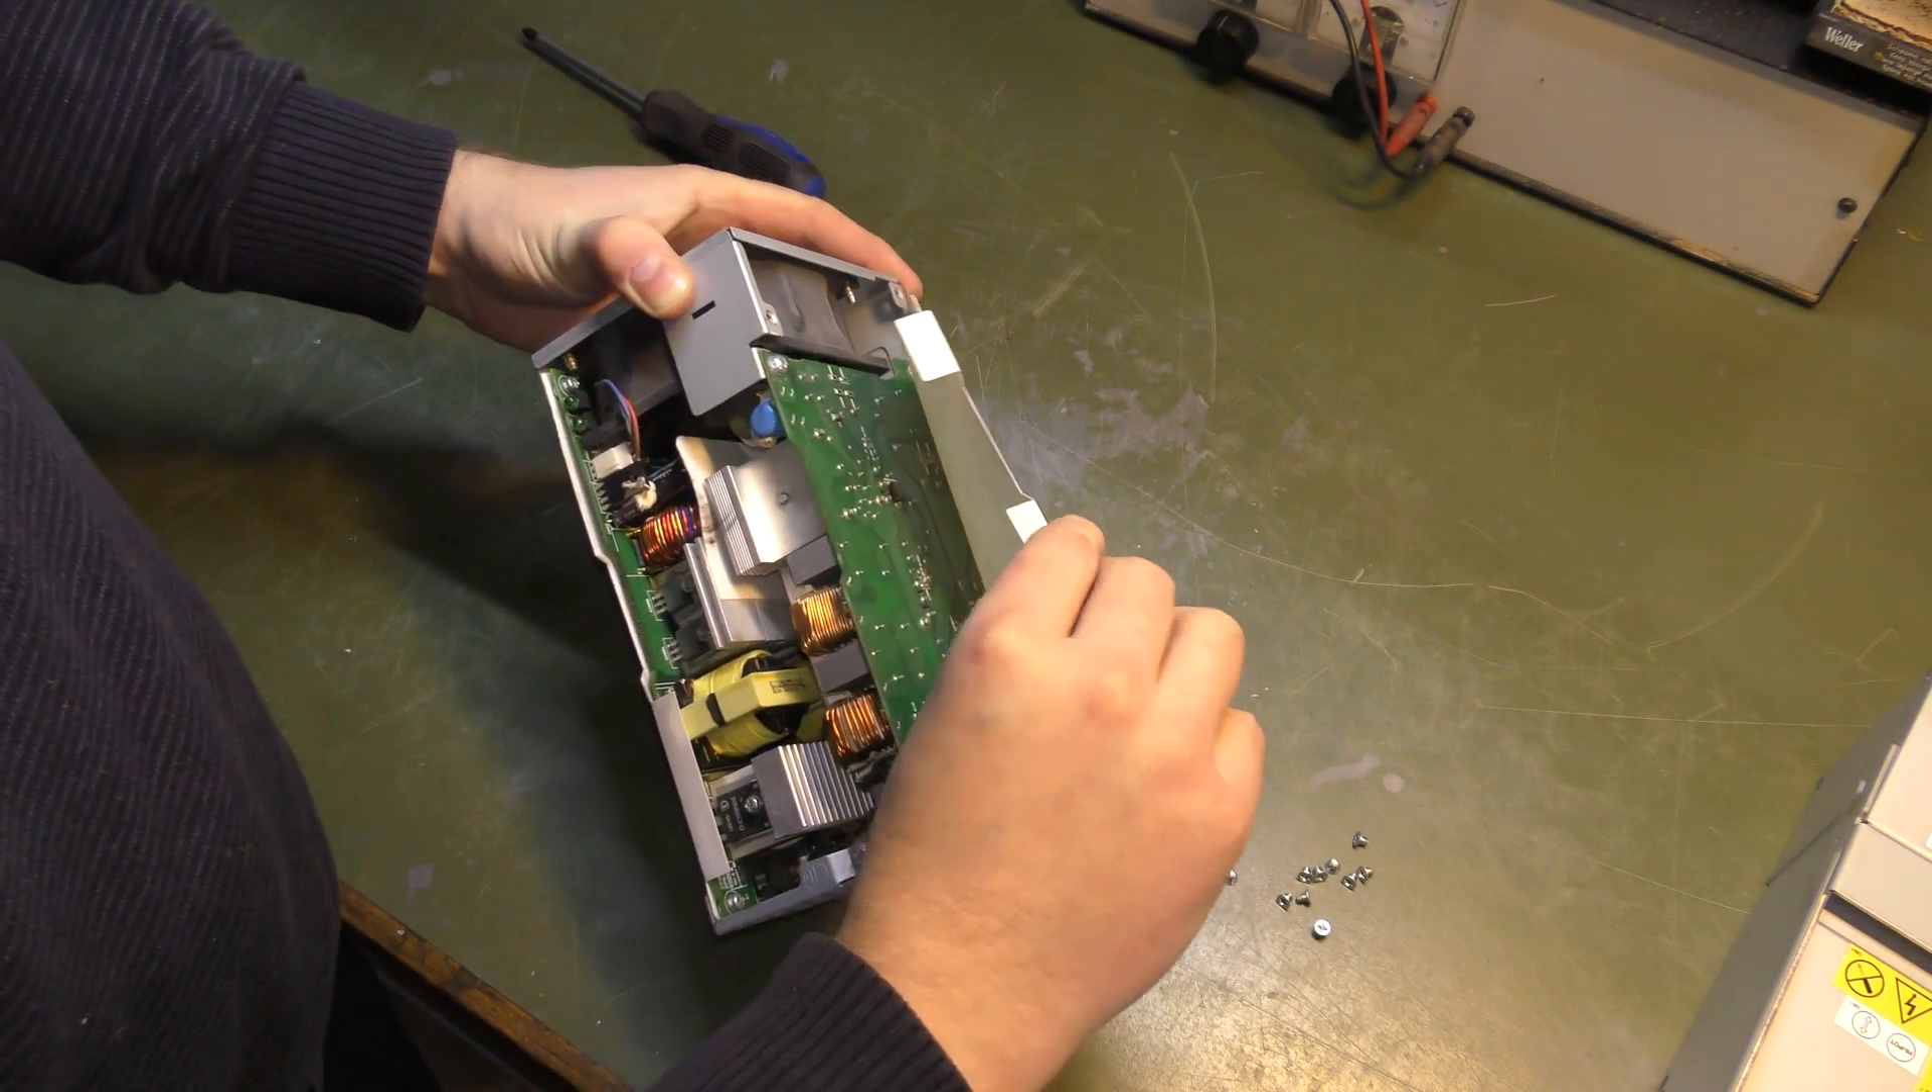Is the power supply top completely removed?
Yes.